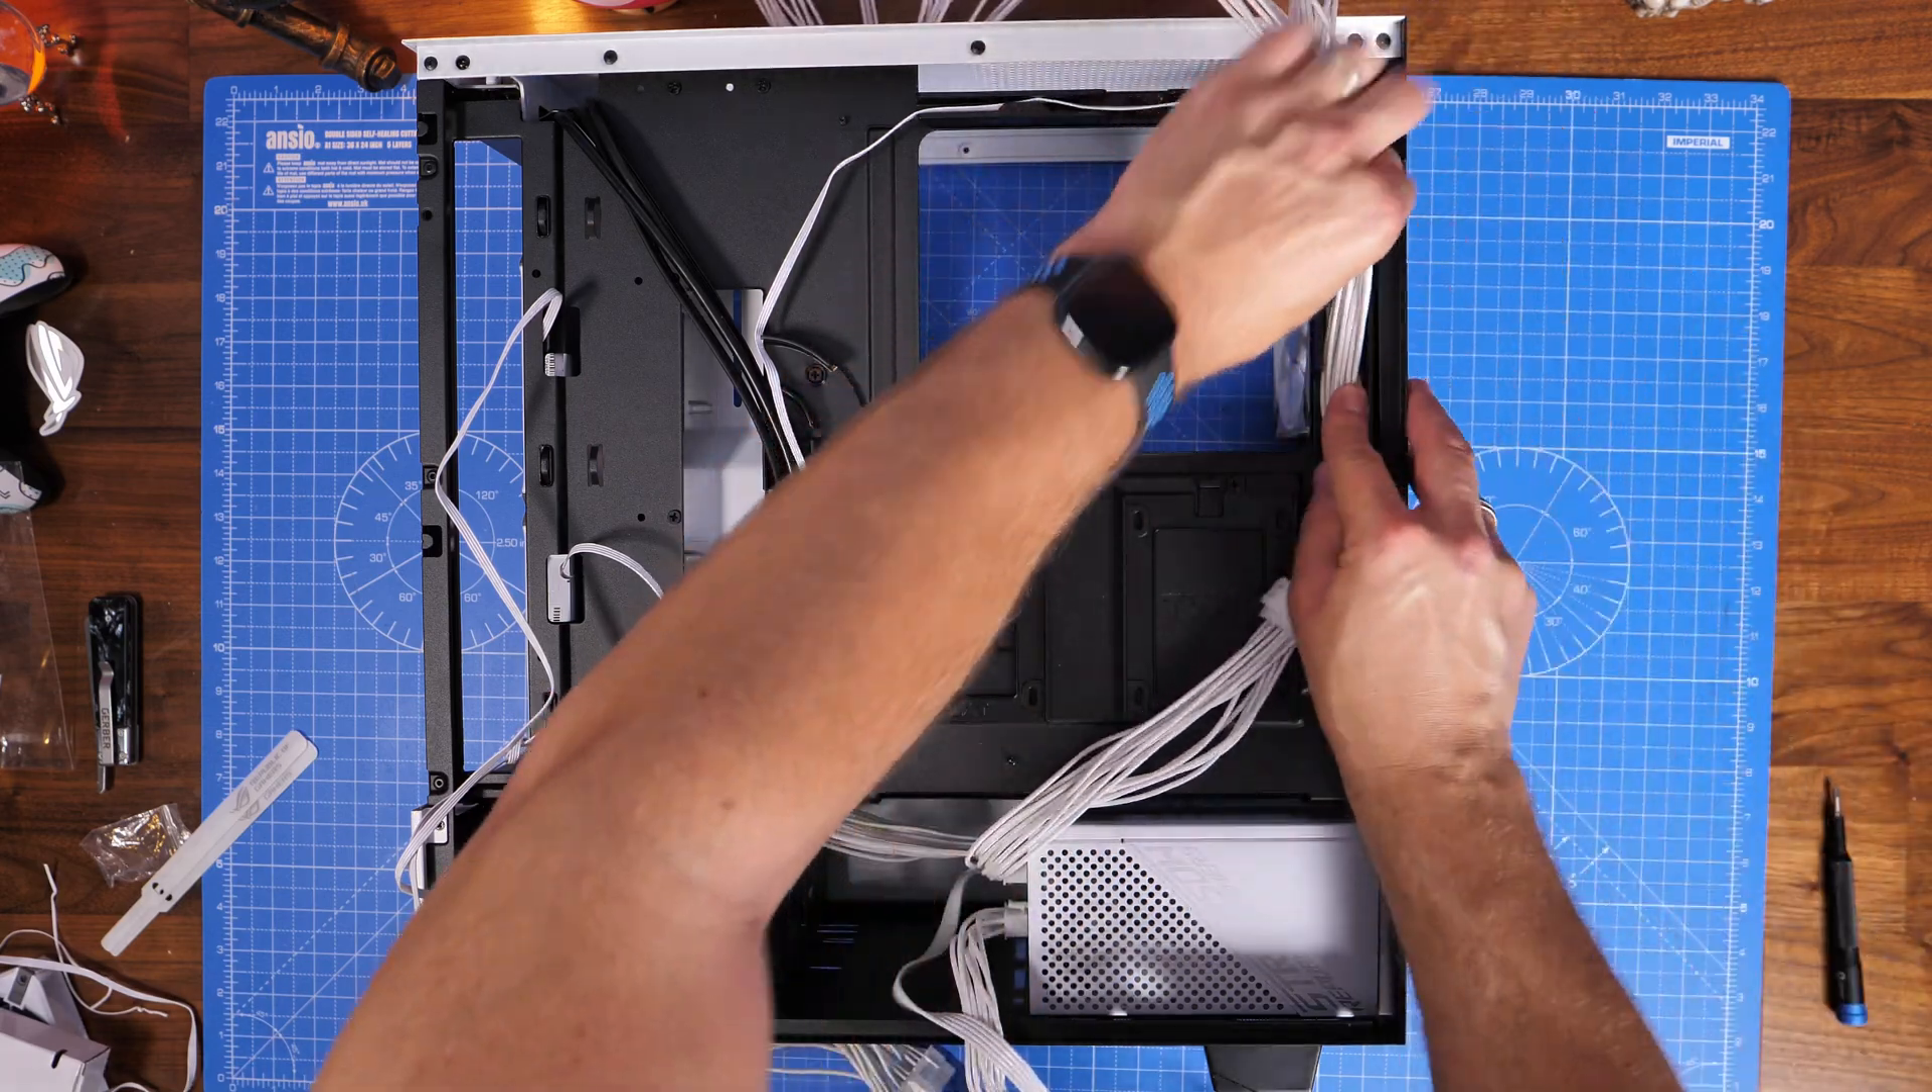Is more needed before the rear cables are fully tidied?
Yes.